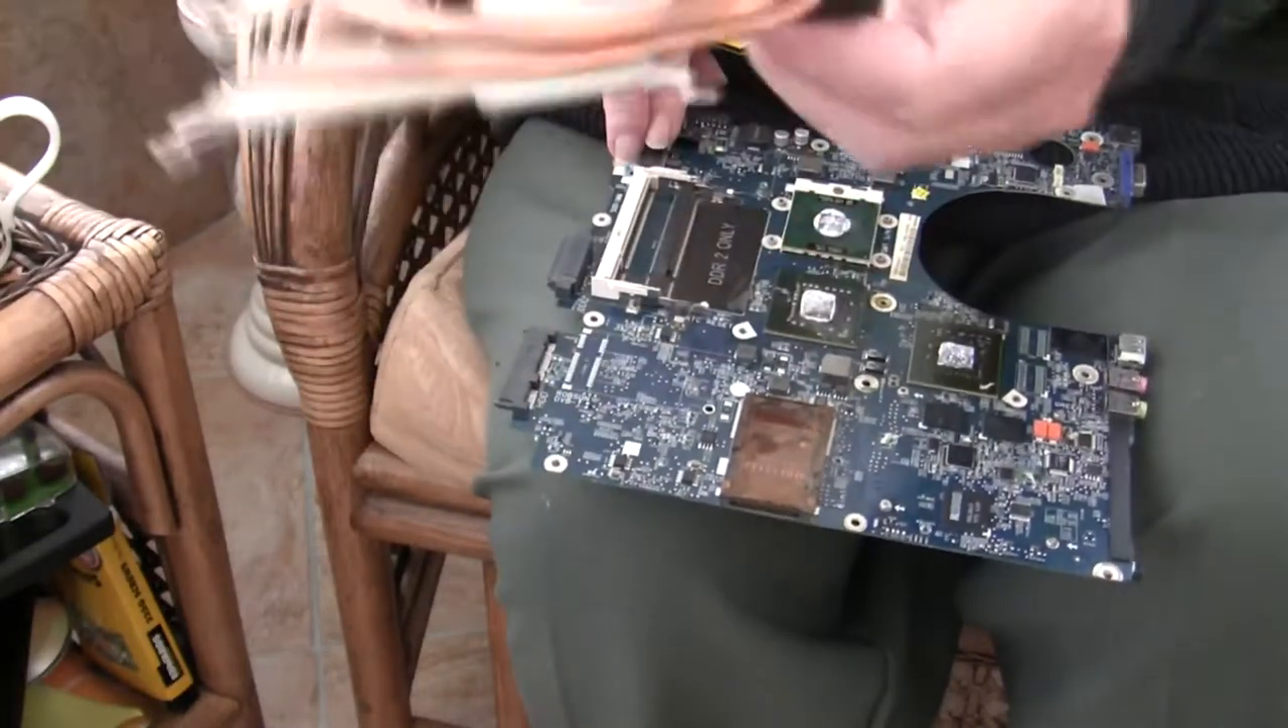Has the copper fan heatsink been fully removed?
Yes.